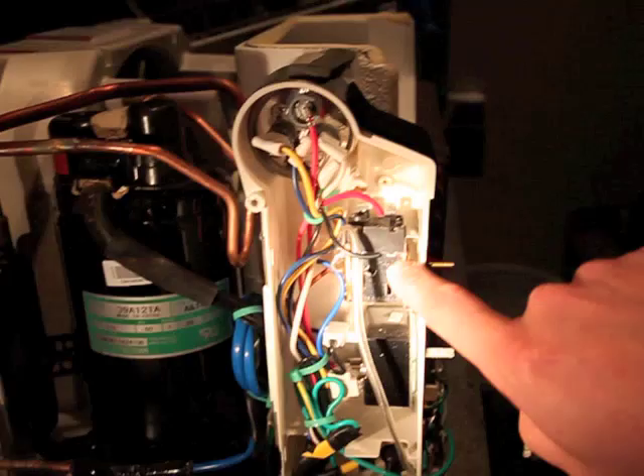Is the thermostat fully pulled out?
No.